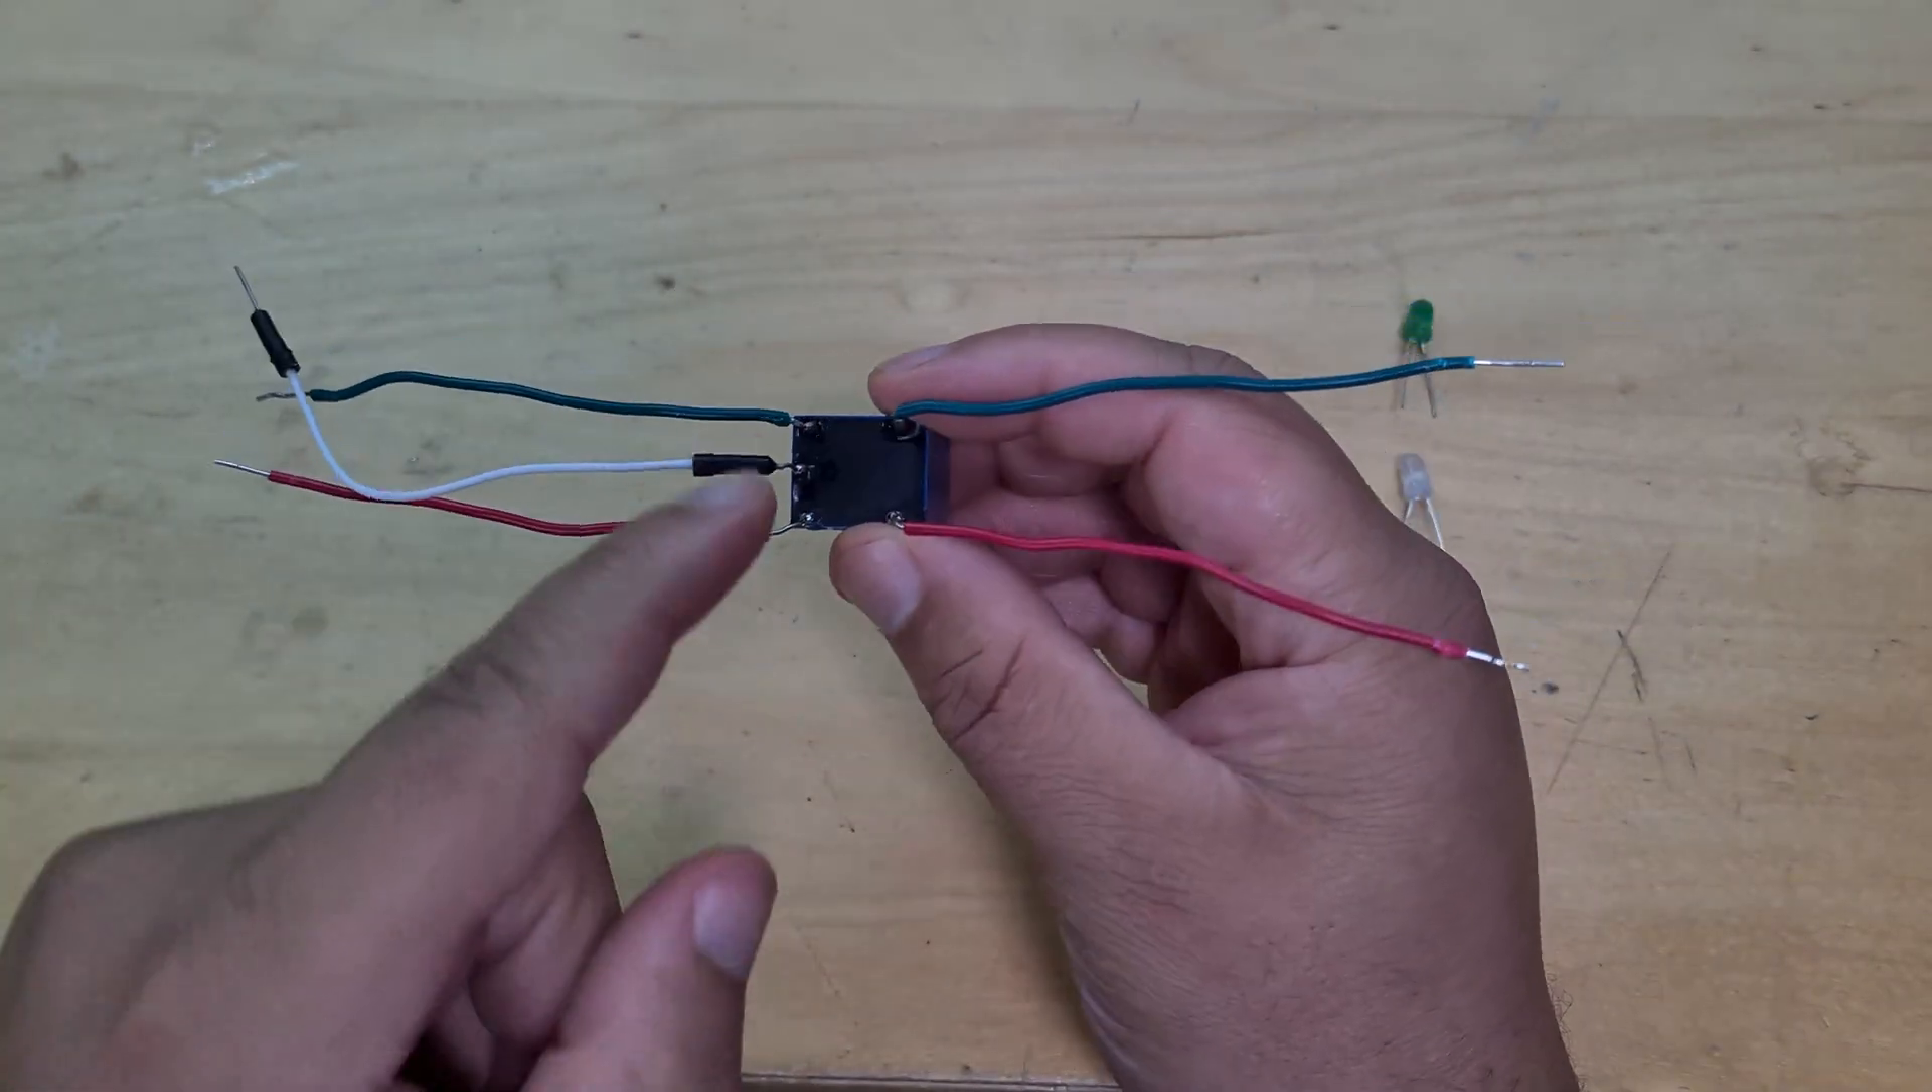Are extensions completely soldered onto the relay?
Yes.